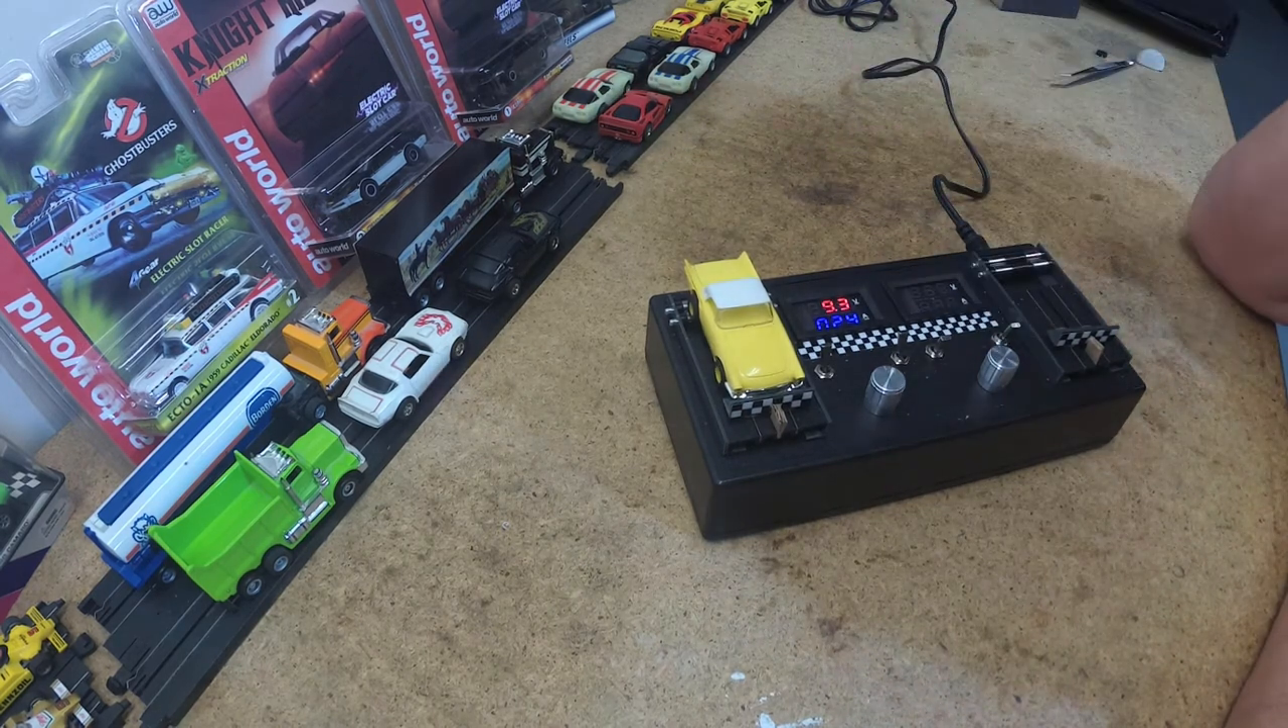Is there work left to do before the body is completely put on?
No.